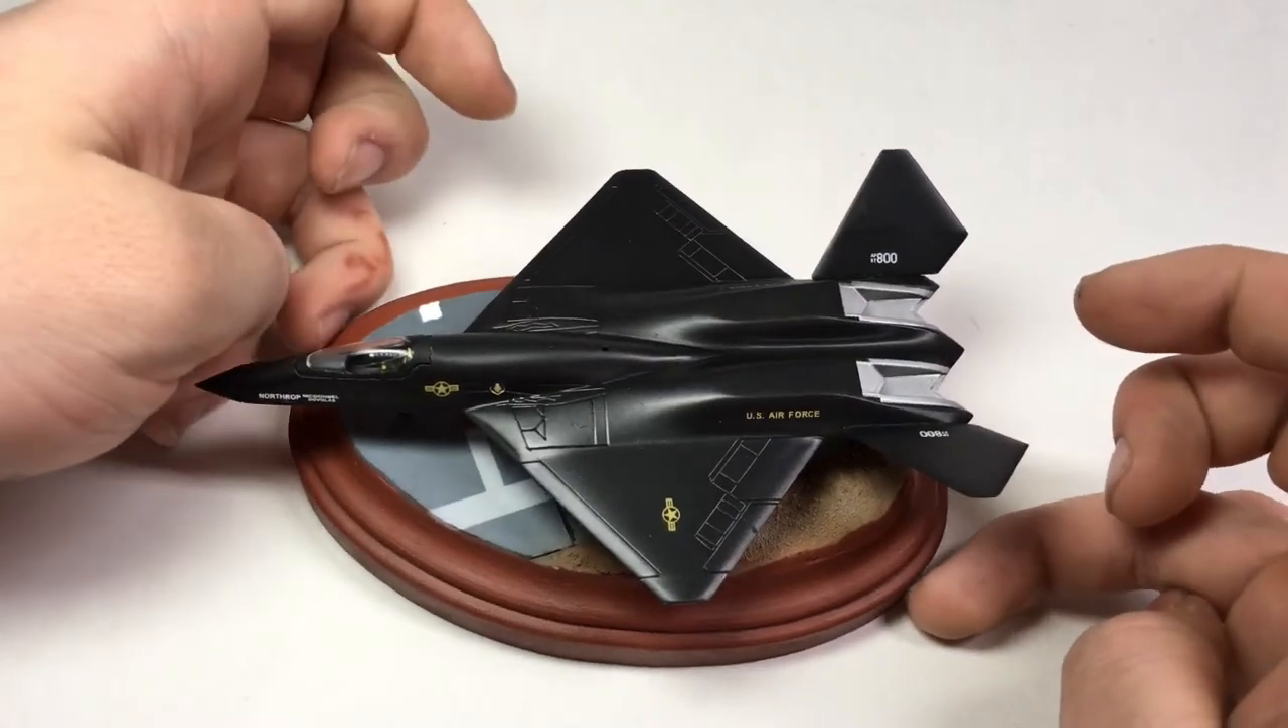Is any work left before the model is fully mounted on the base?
No.